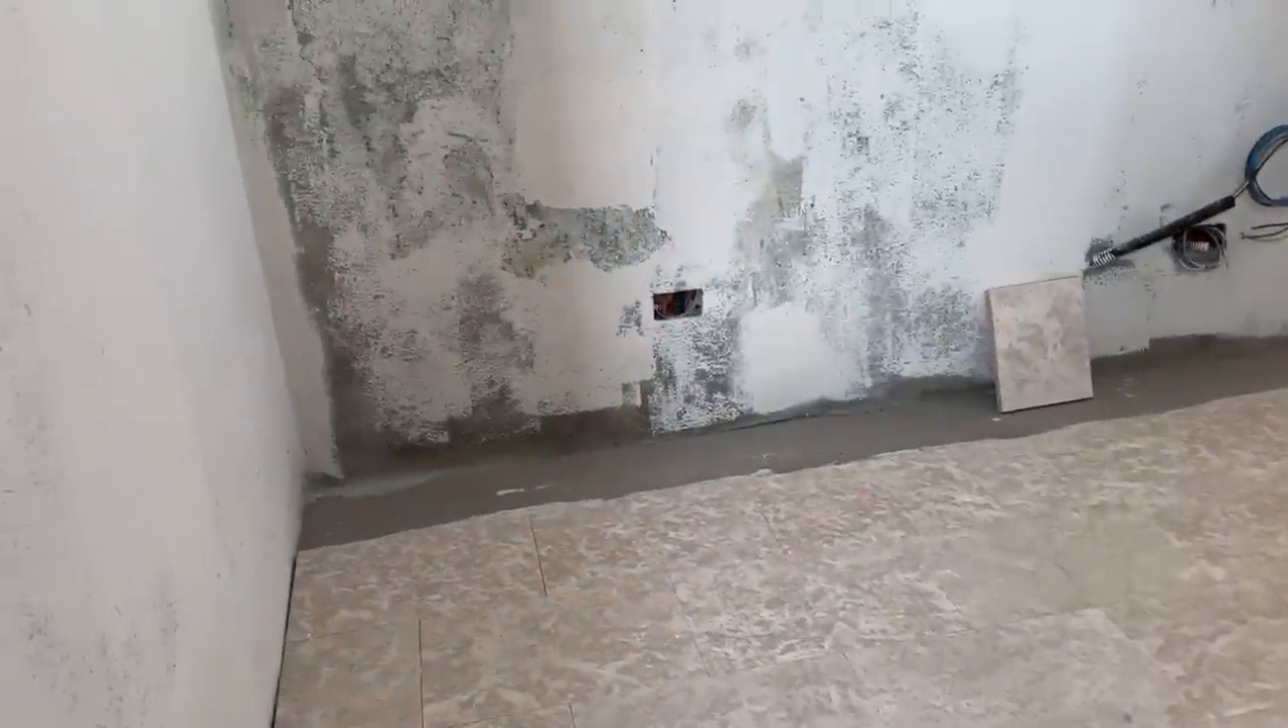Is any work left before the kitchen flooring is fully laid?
Yes.